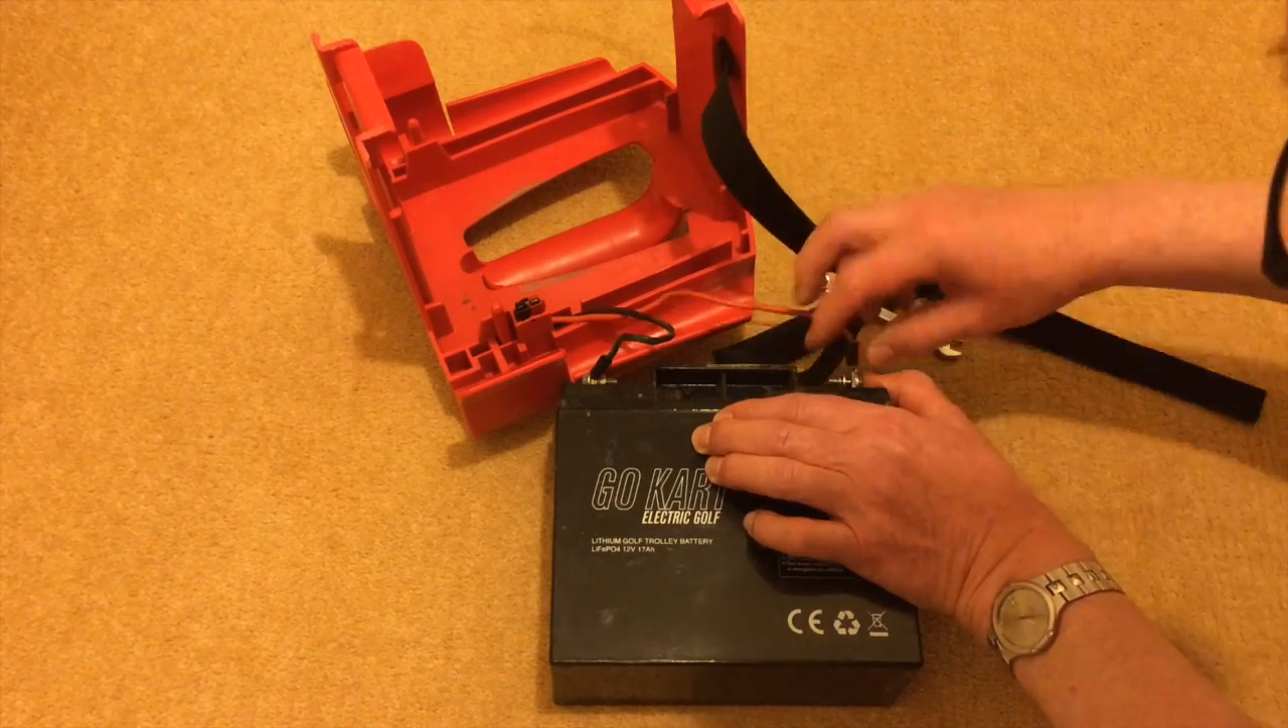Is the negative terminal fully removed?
No.